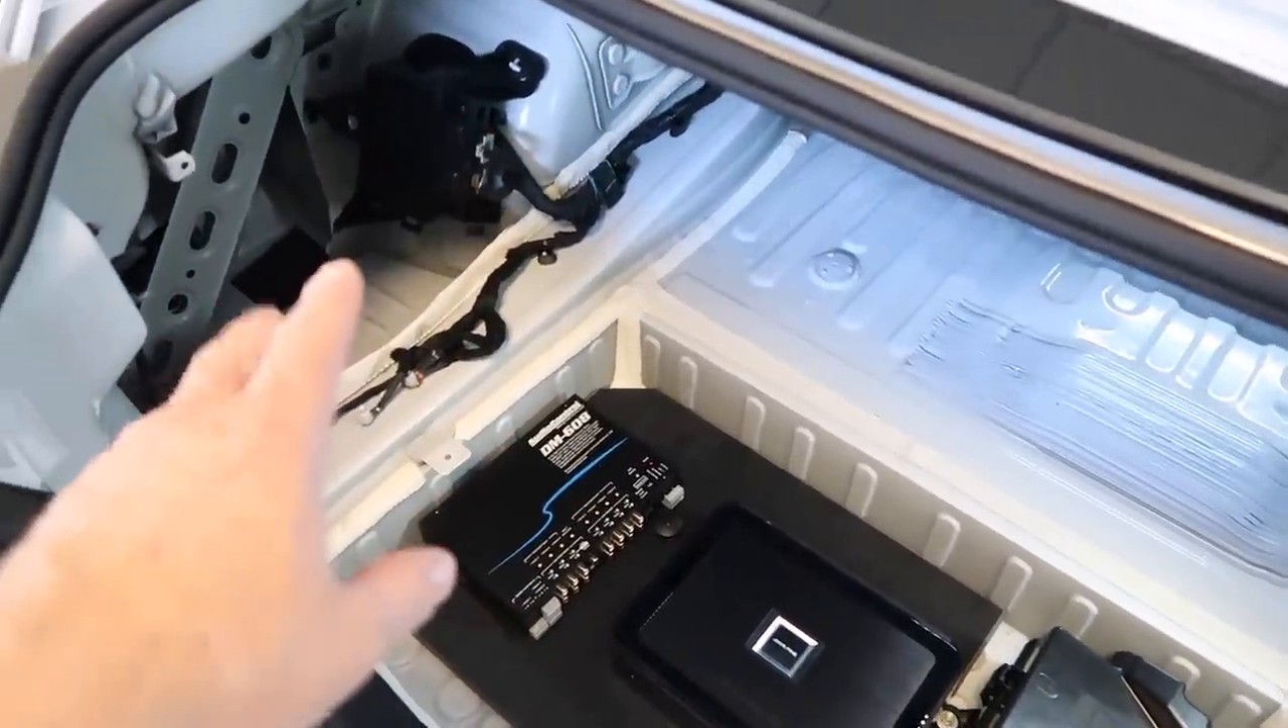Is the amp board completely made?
Yes.